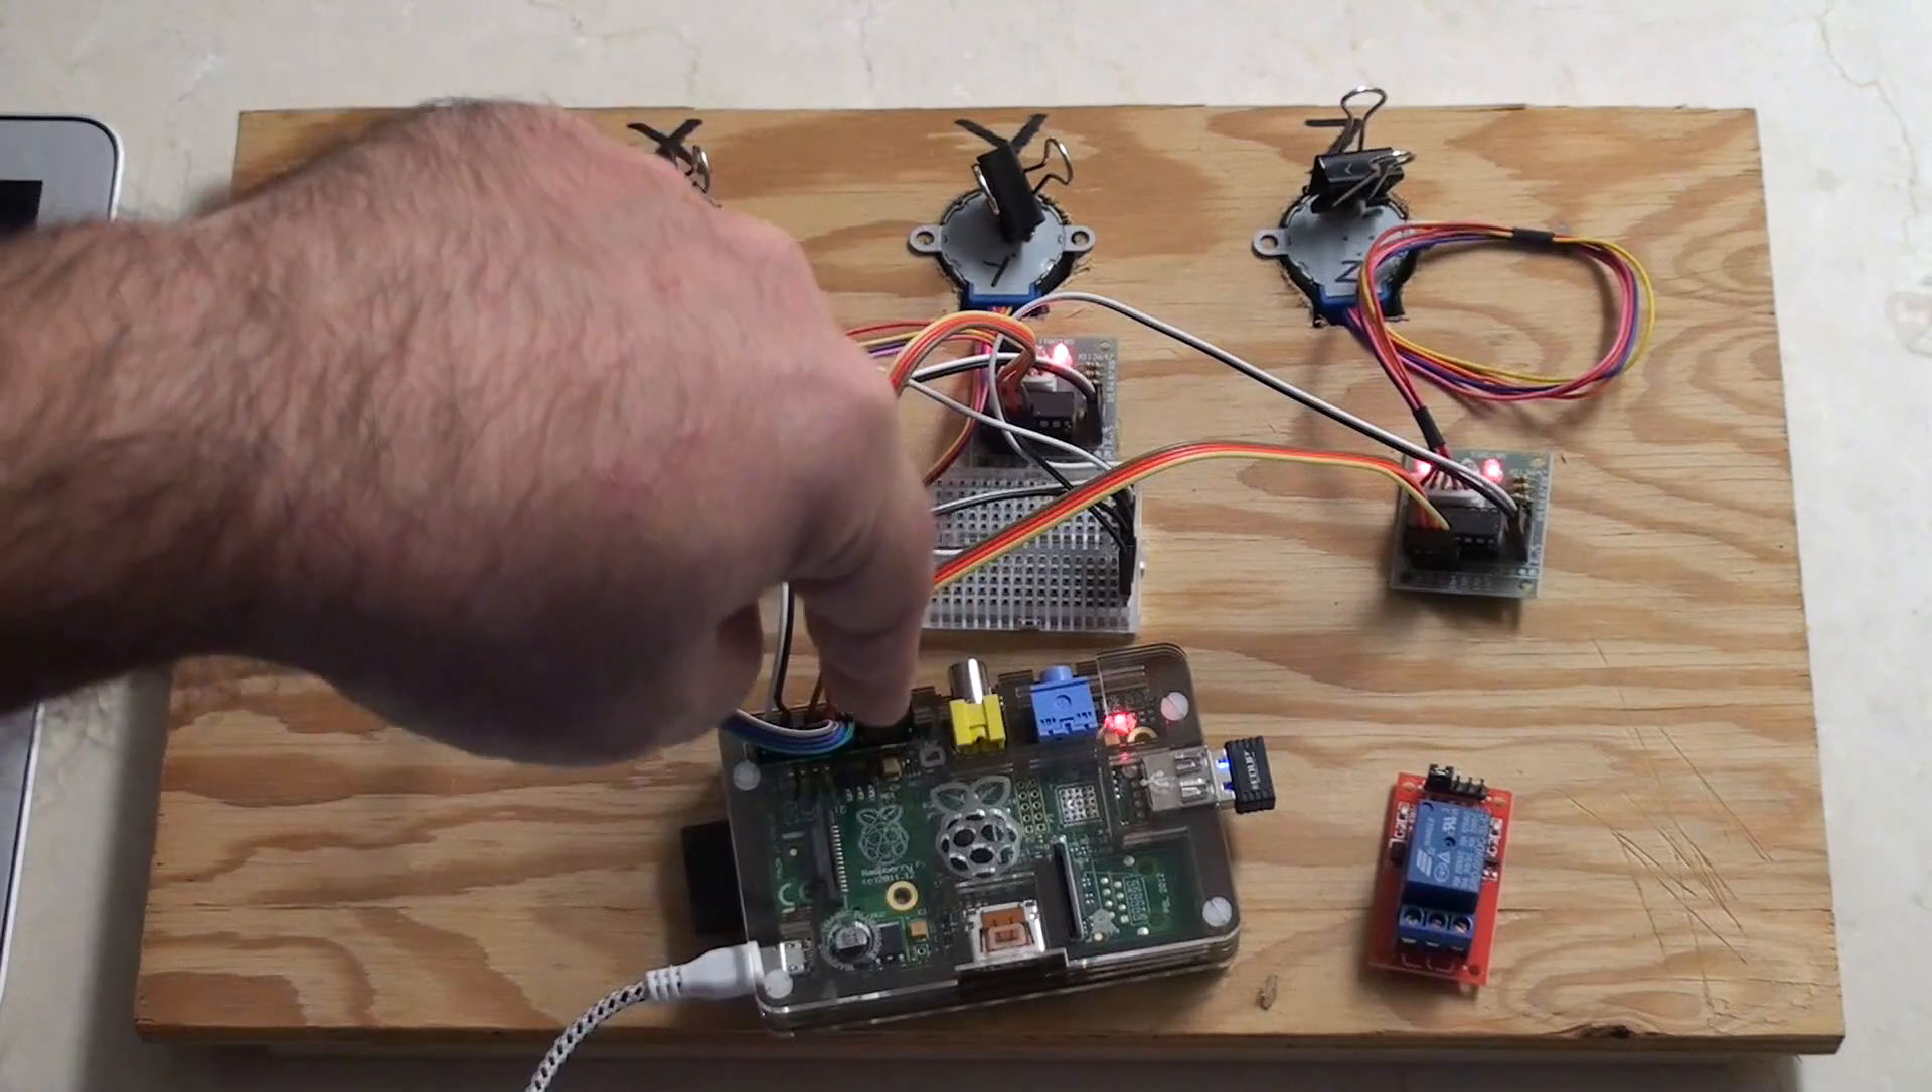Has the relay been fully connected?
No.